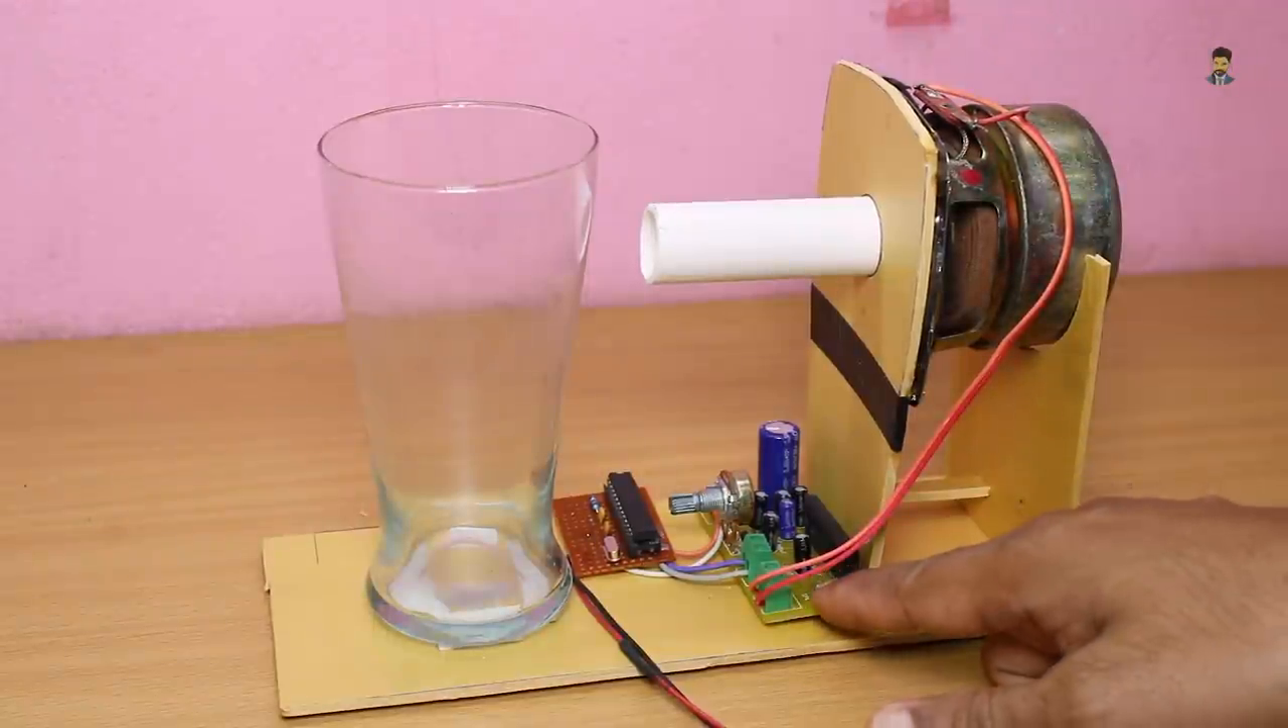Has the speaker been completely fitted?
Yes.